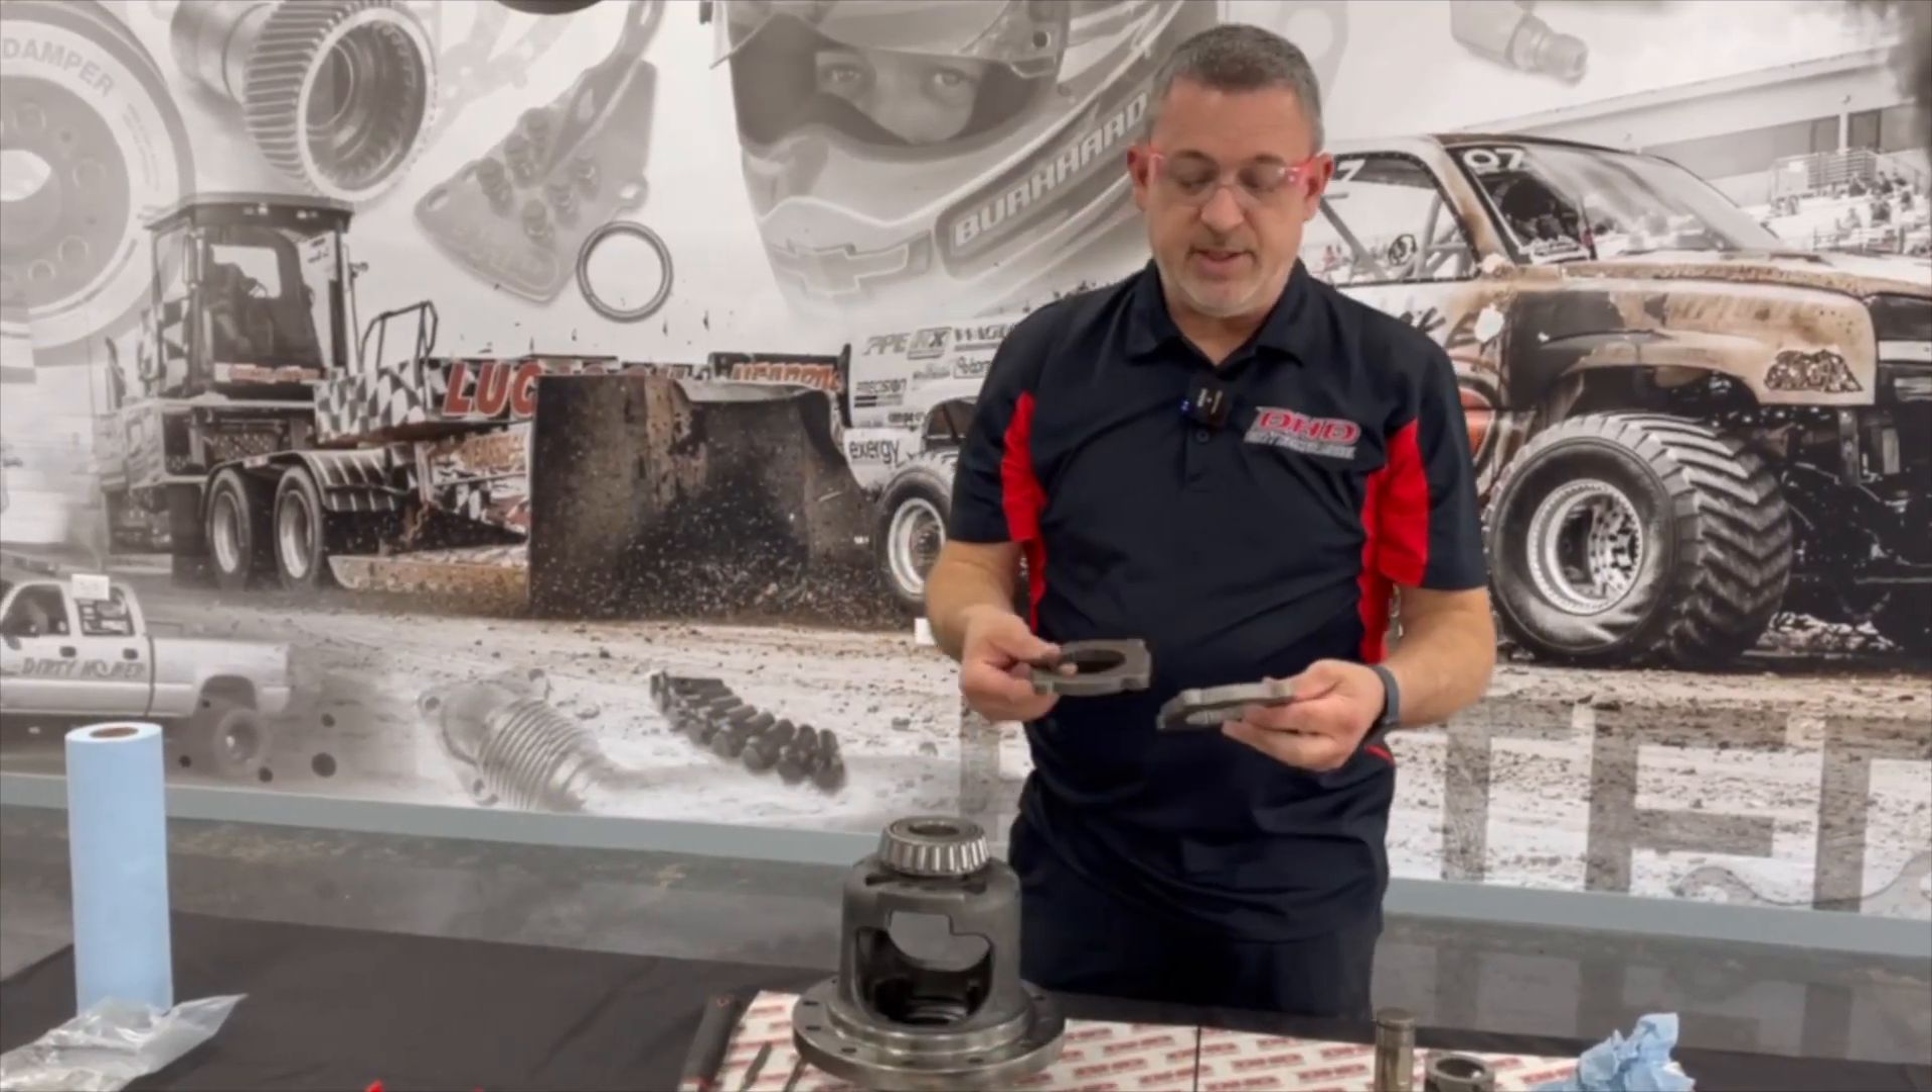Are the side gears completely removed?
Yes.